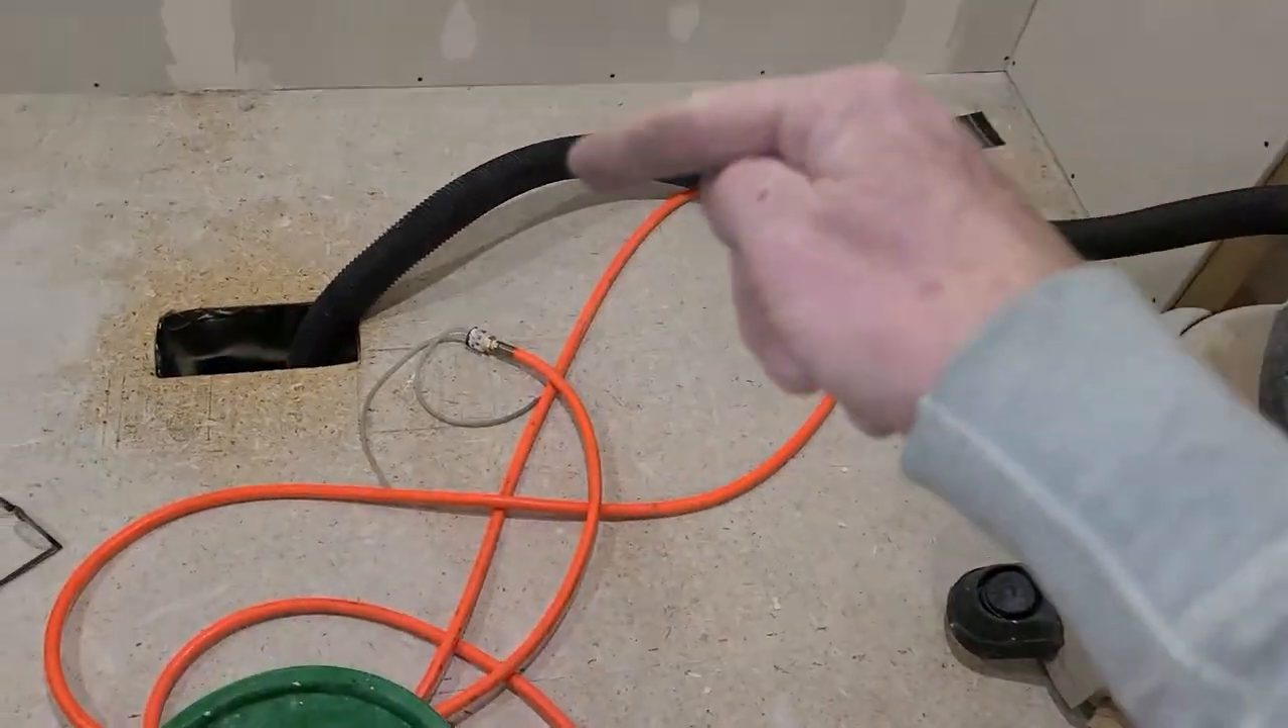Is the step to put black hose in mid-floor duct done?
Yes.